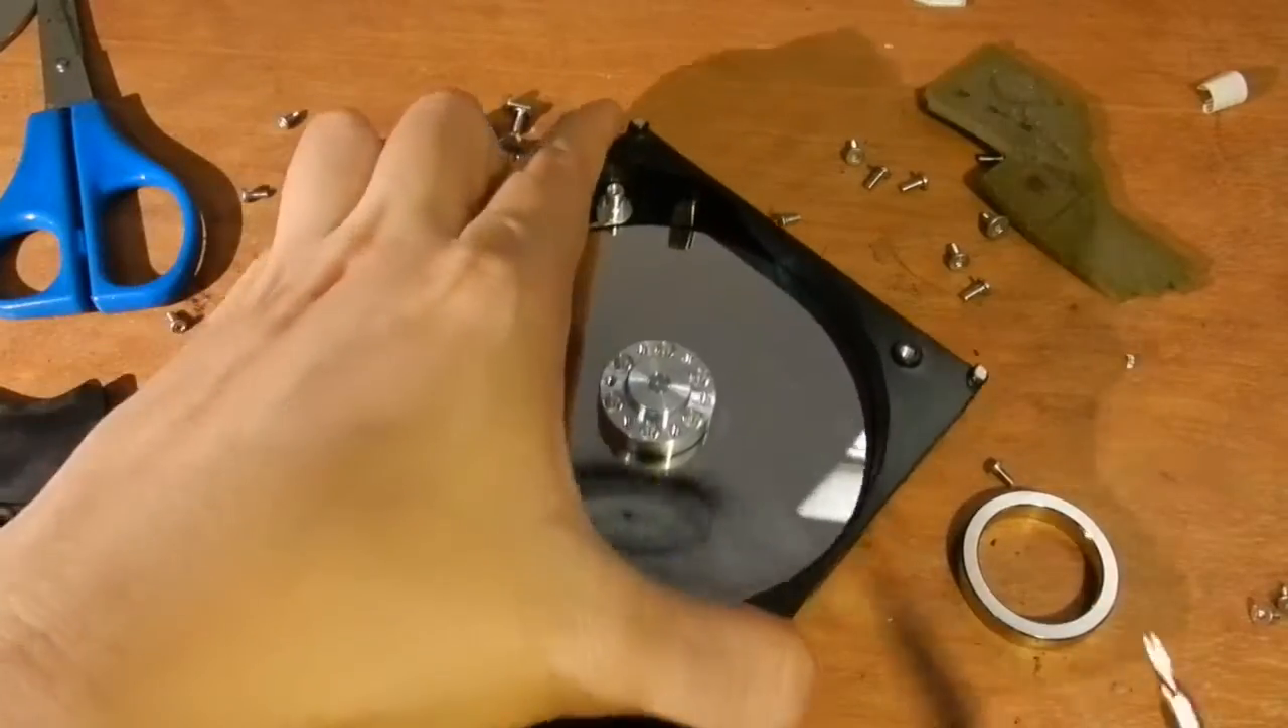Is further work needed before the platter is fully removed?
Yes.